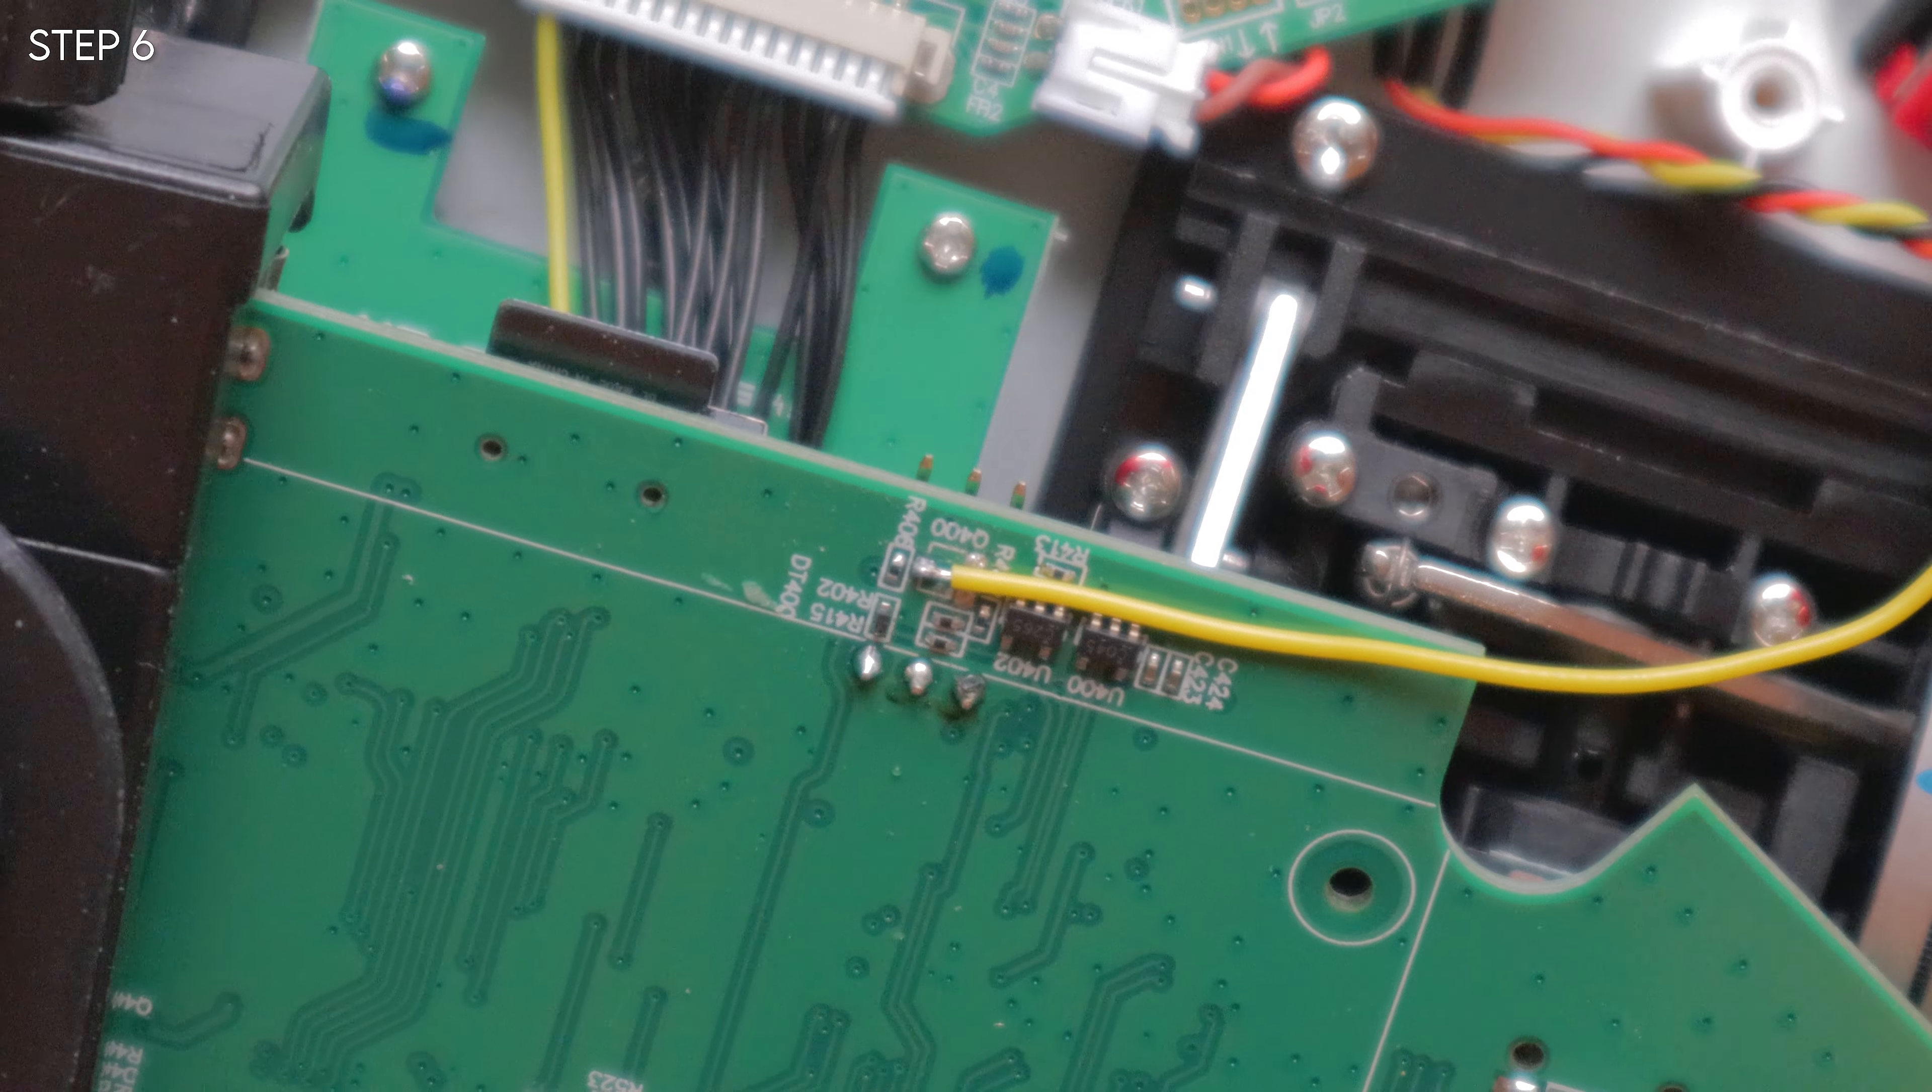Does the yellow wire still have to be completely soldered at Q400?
No.